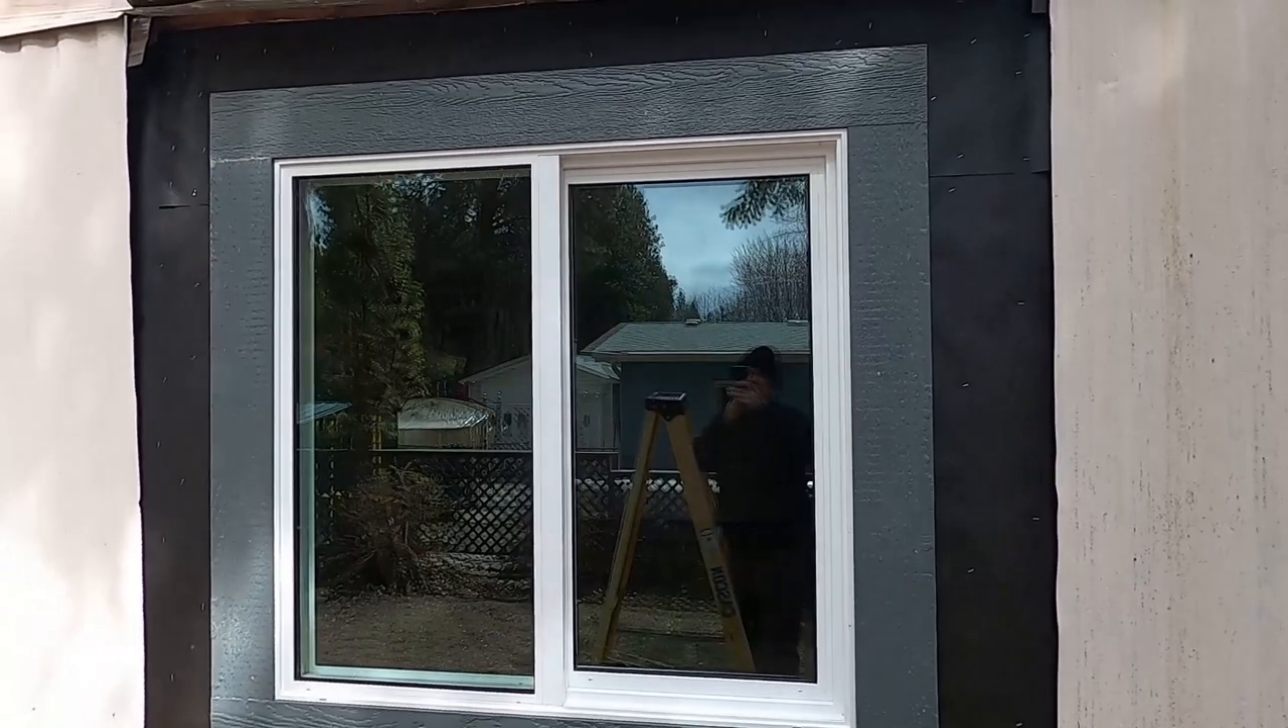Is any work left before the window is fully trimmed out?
No.